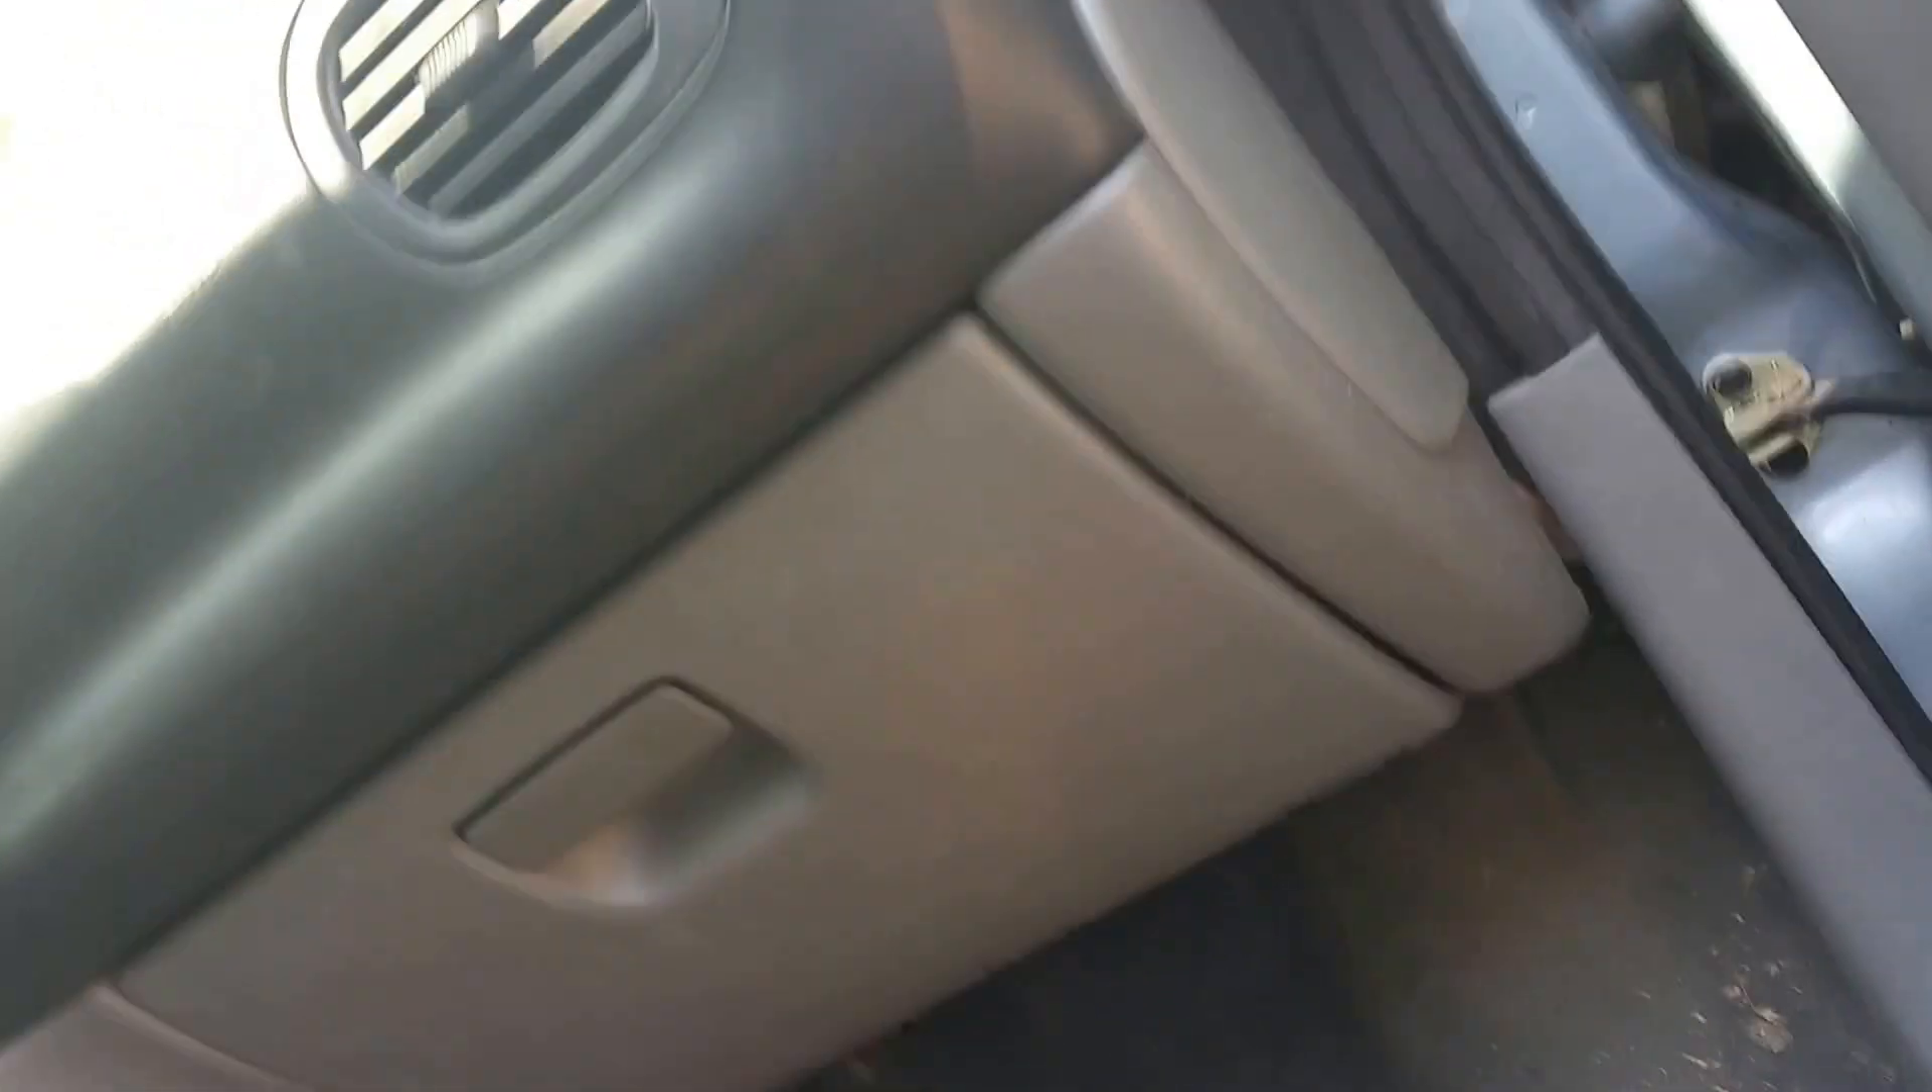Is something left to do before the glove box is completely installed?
No.